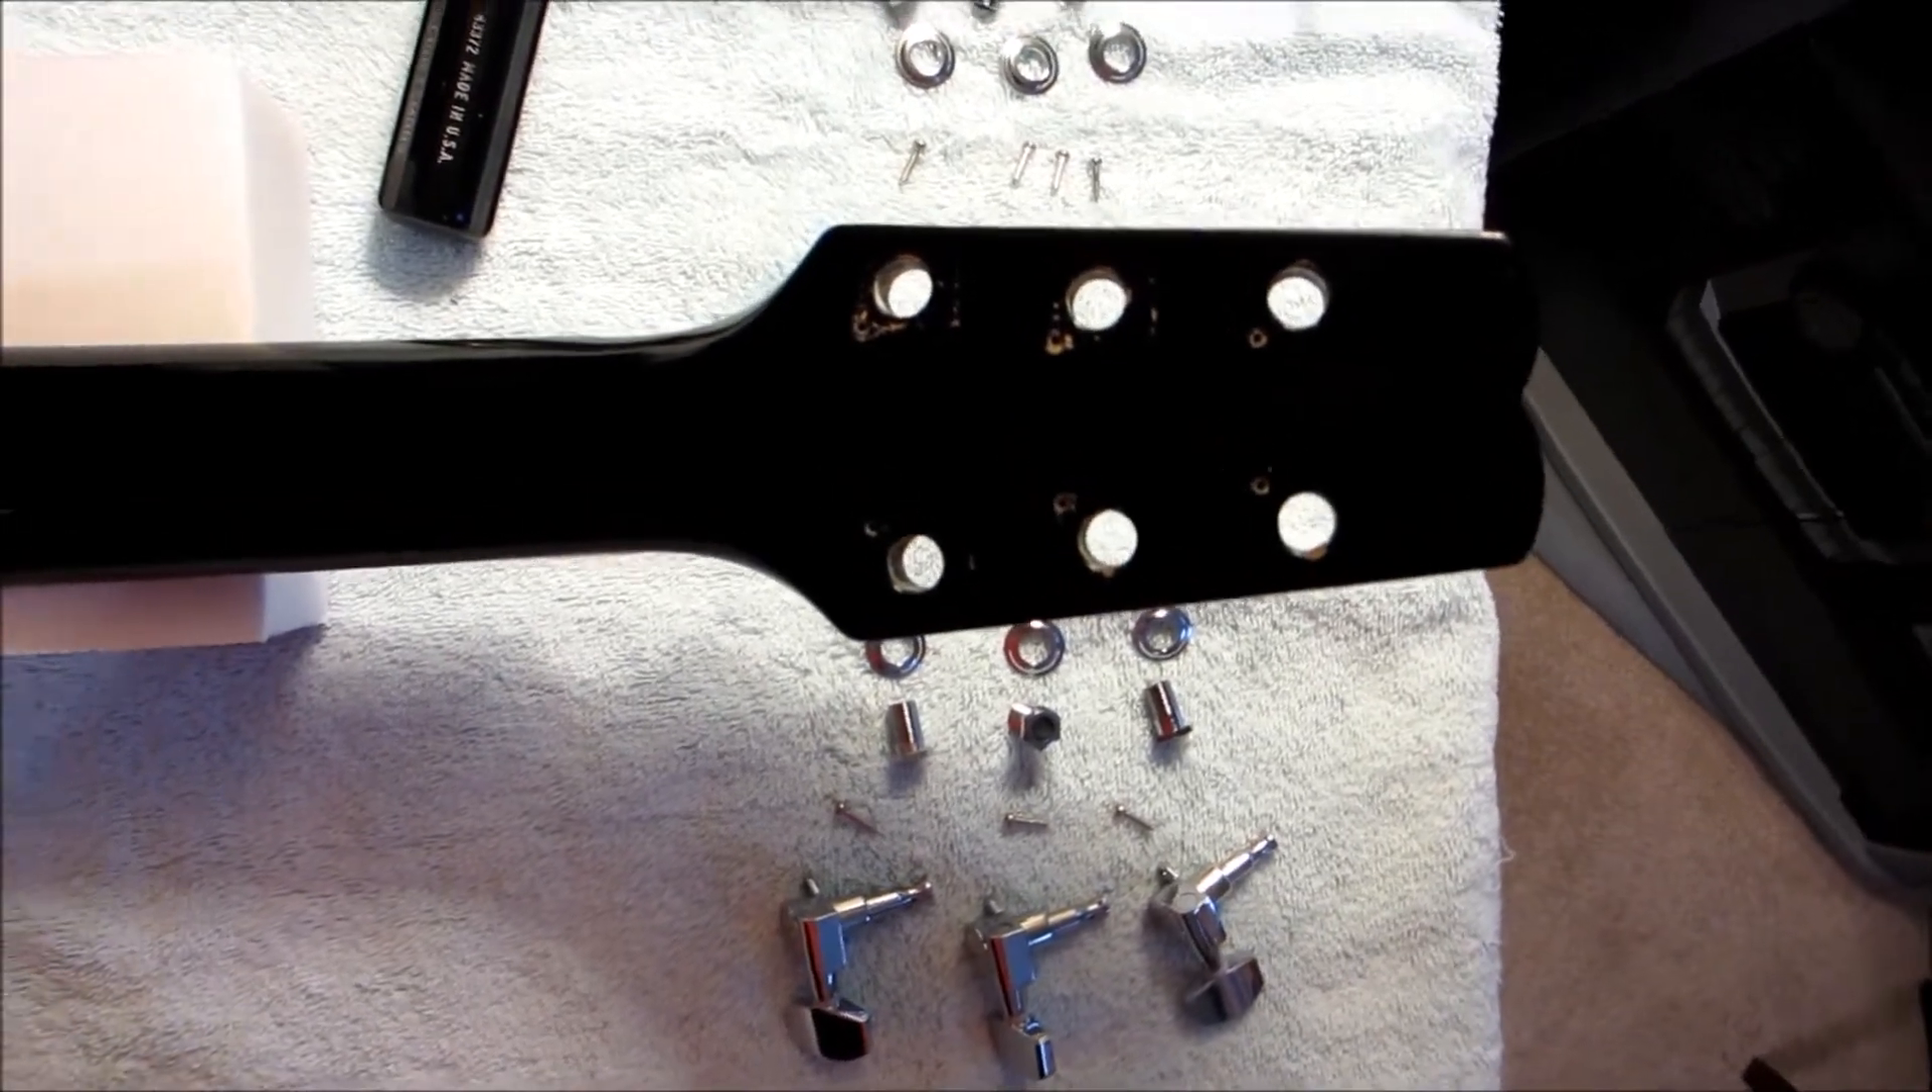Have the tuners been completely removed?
Yes.